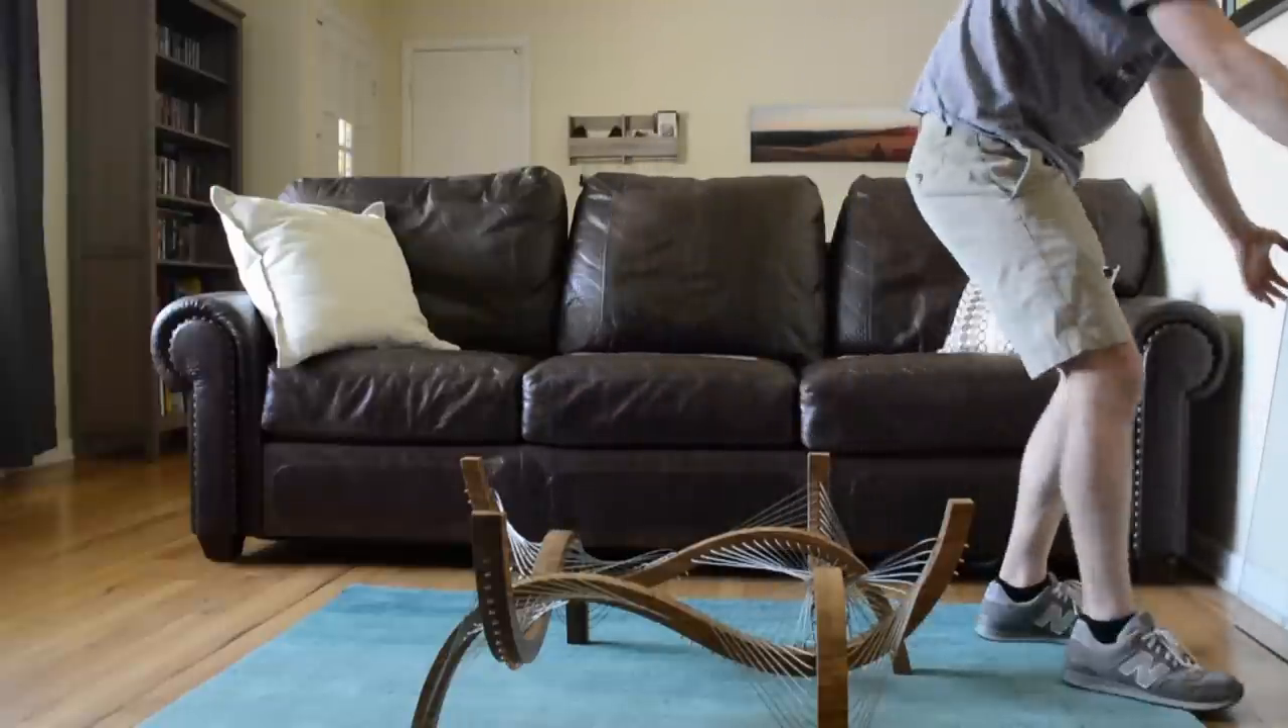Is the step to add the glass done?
No.